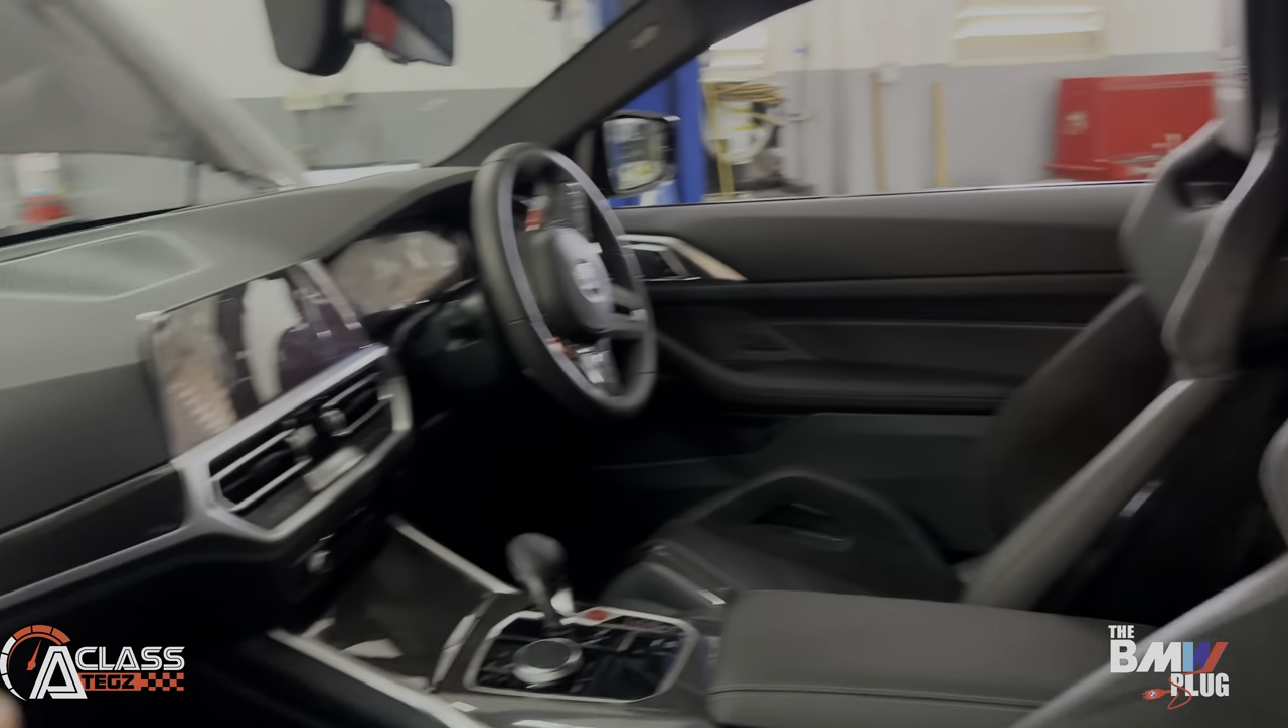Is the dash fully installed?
Yes.